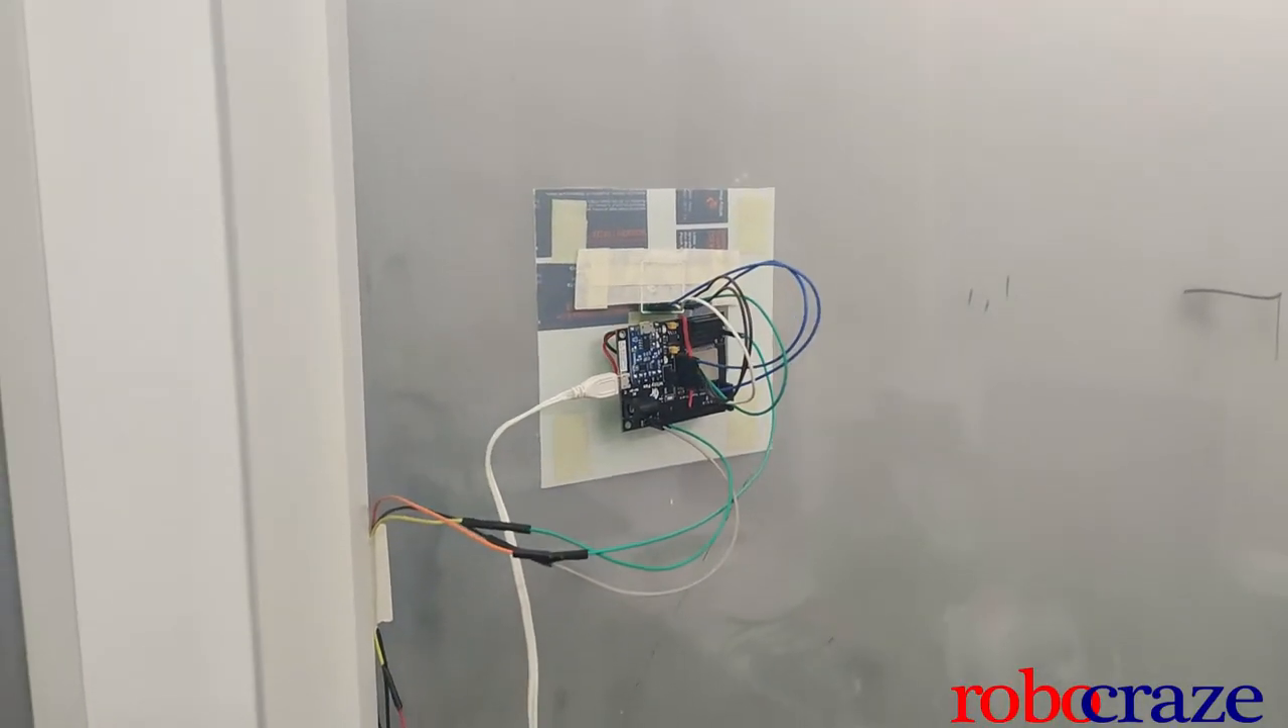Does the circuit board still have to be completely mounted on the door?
No.